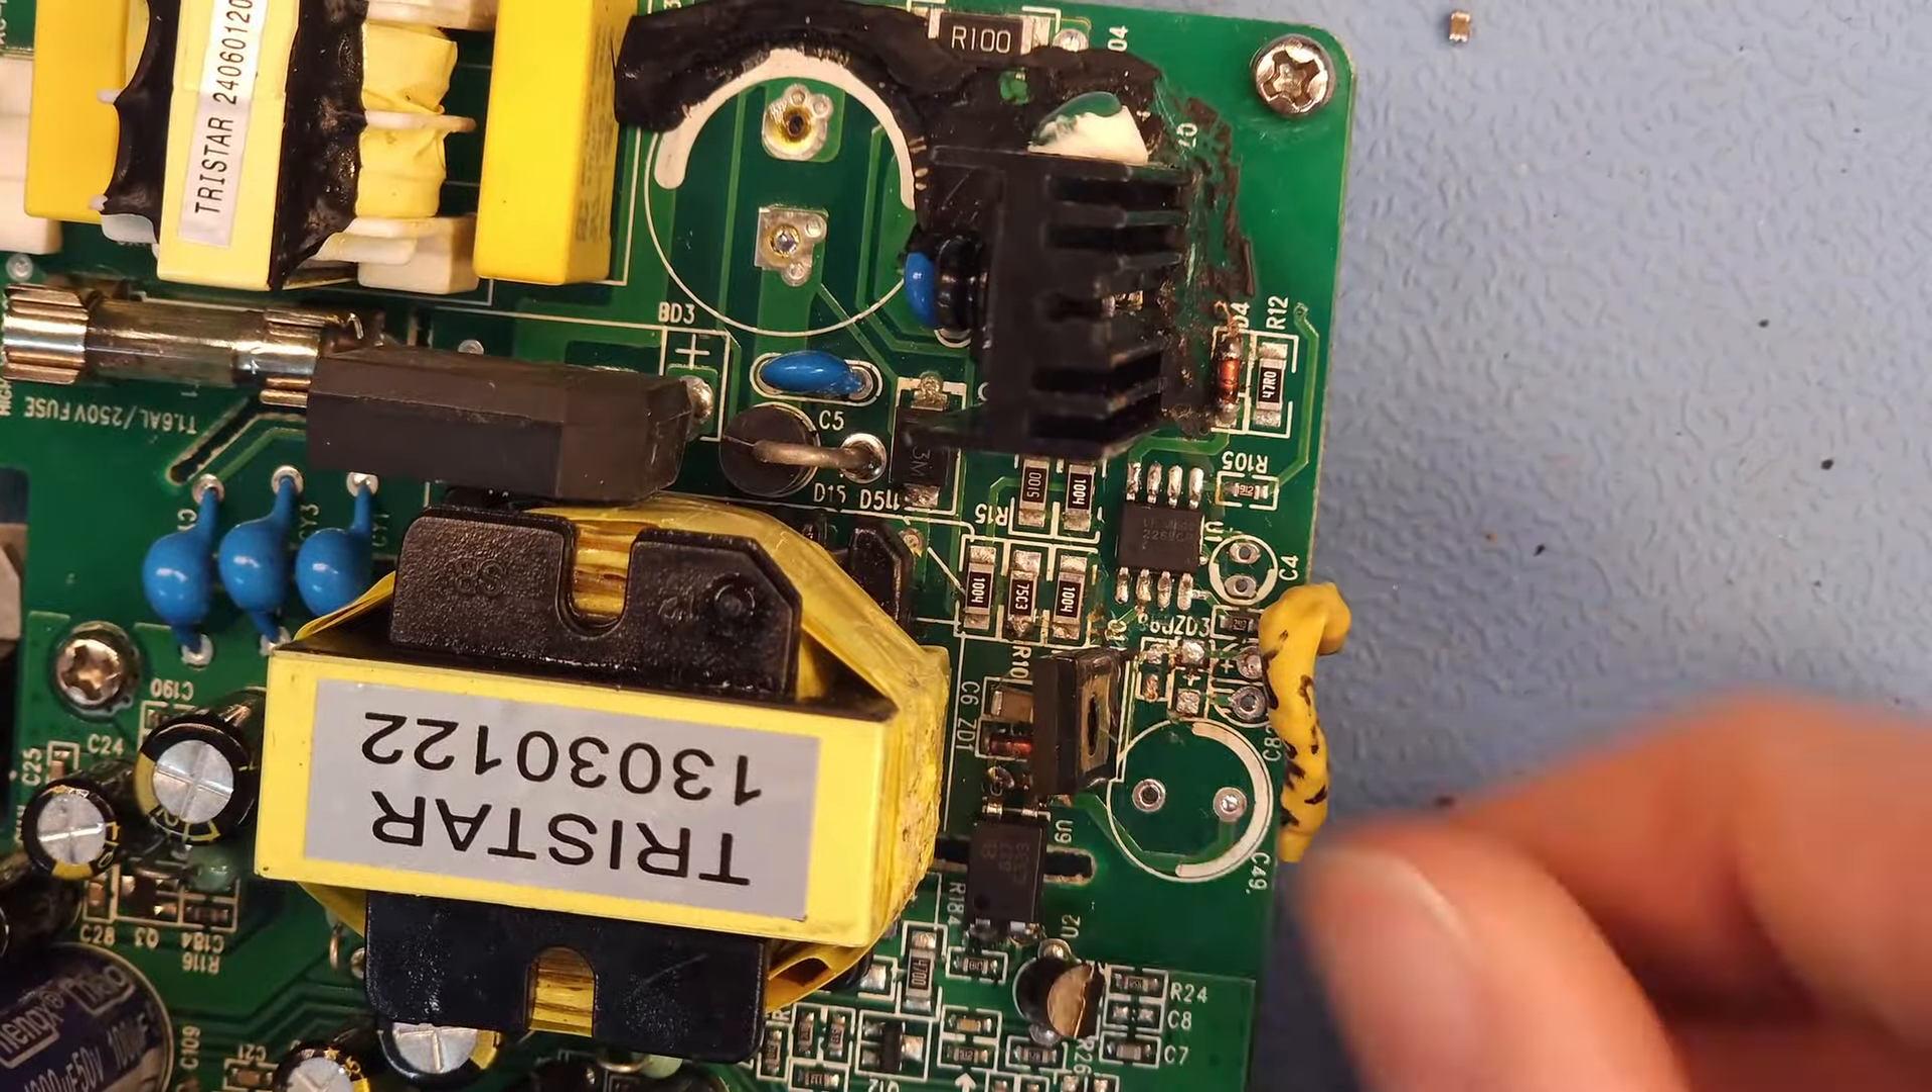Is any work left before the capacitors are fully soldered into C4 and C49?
Yes.